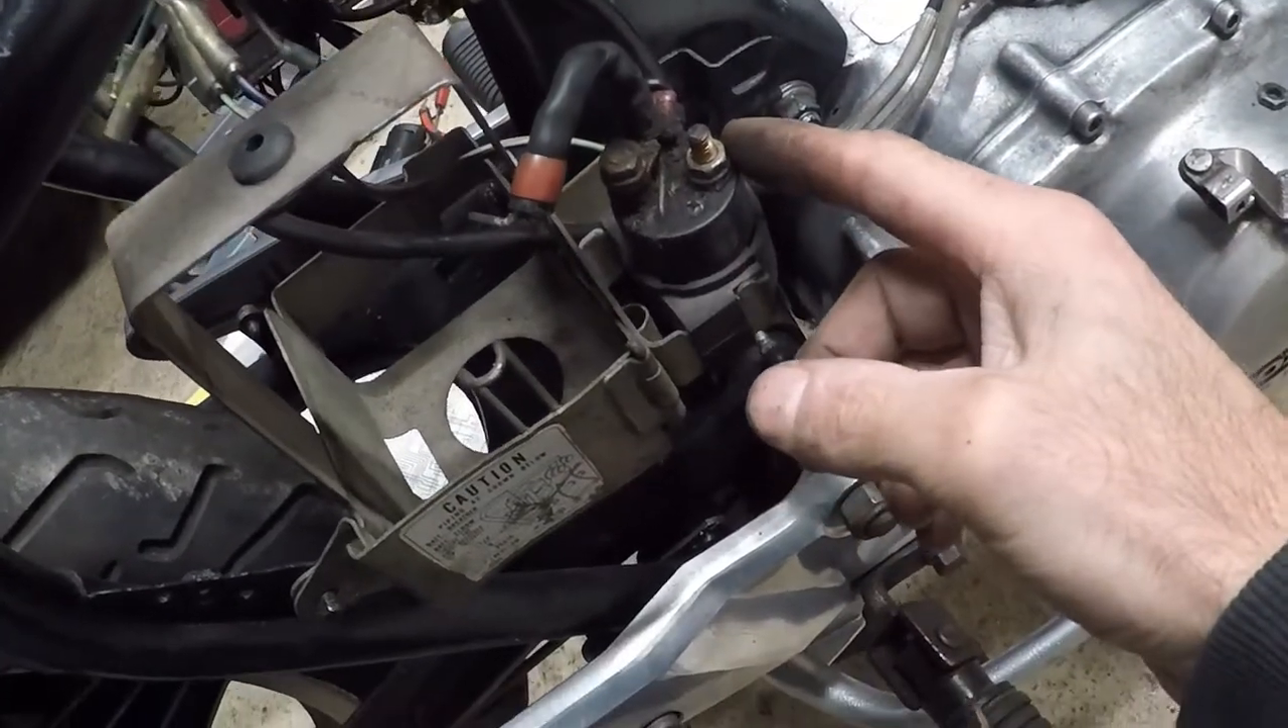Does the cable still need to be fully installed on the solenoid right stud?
Yes.